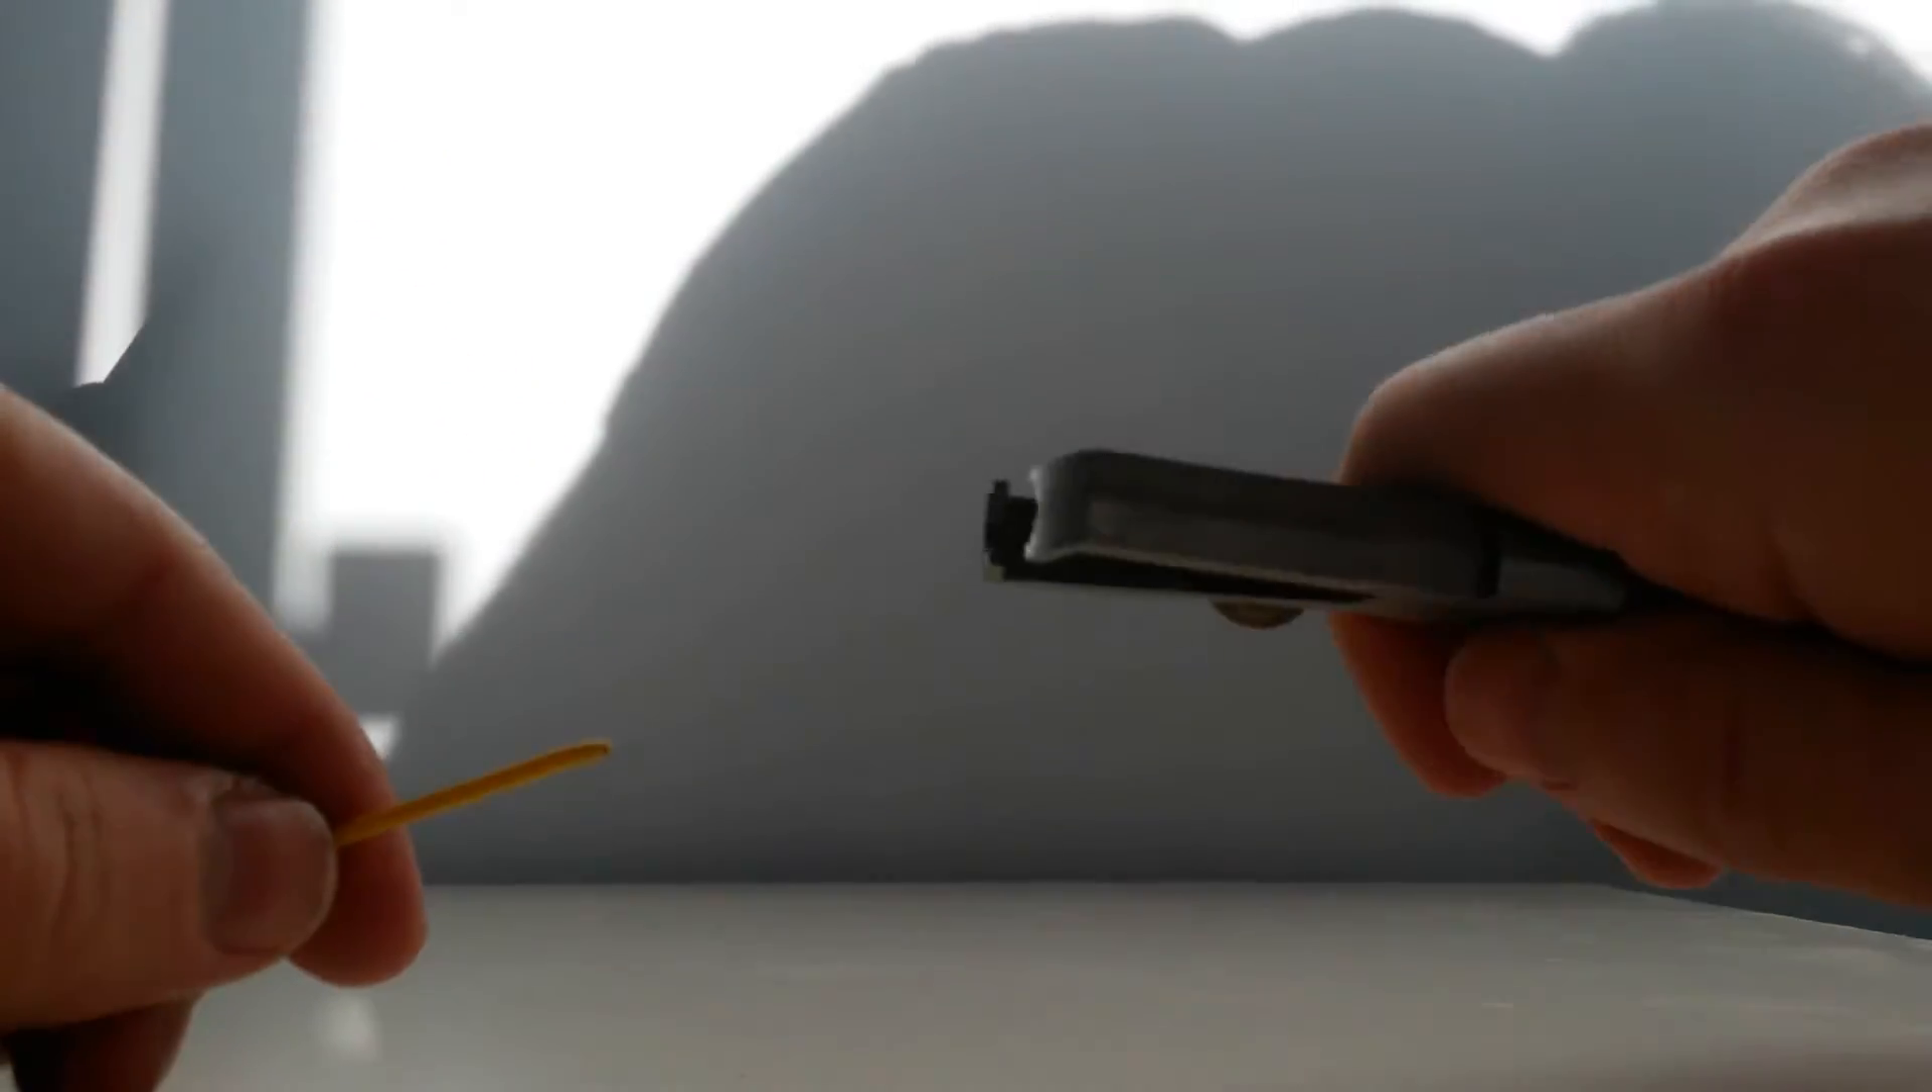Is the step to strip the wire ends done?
No.